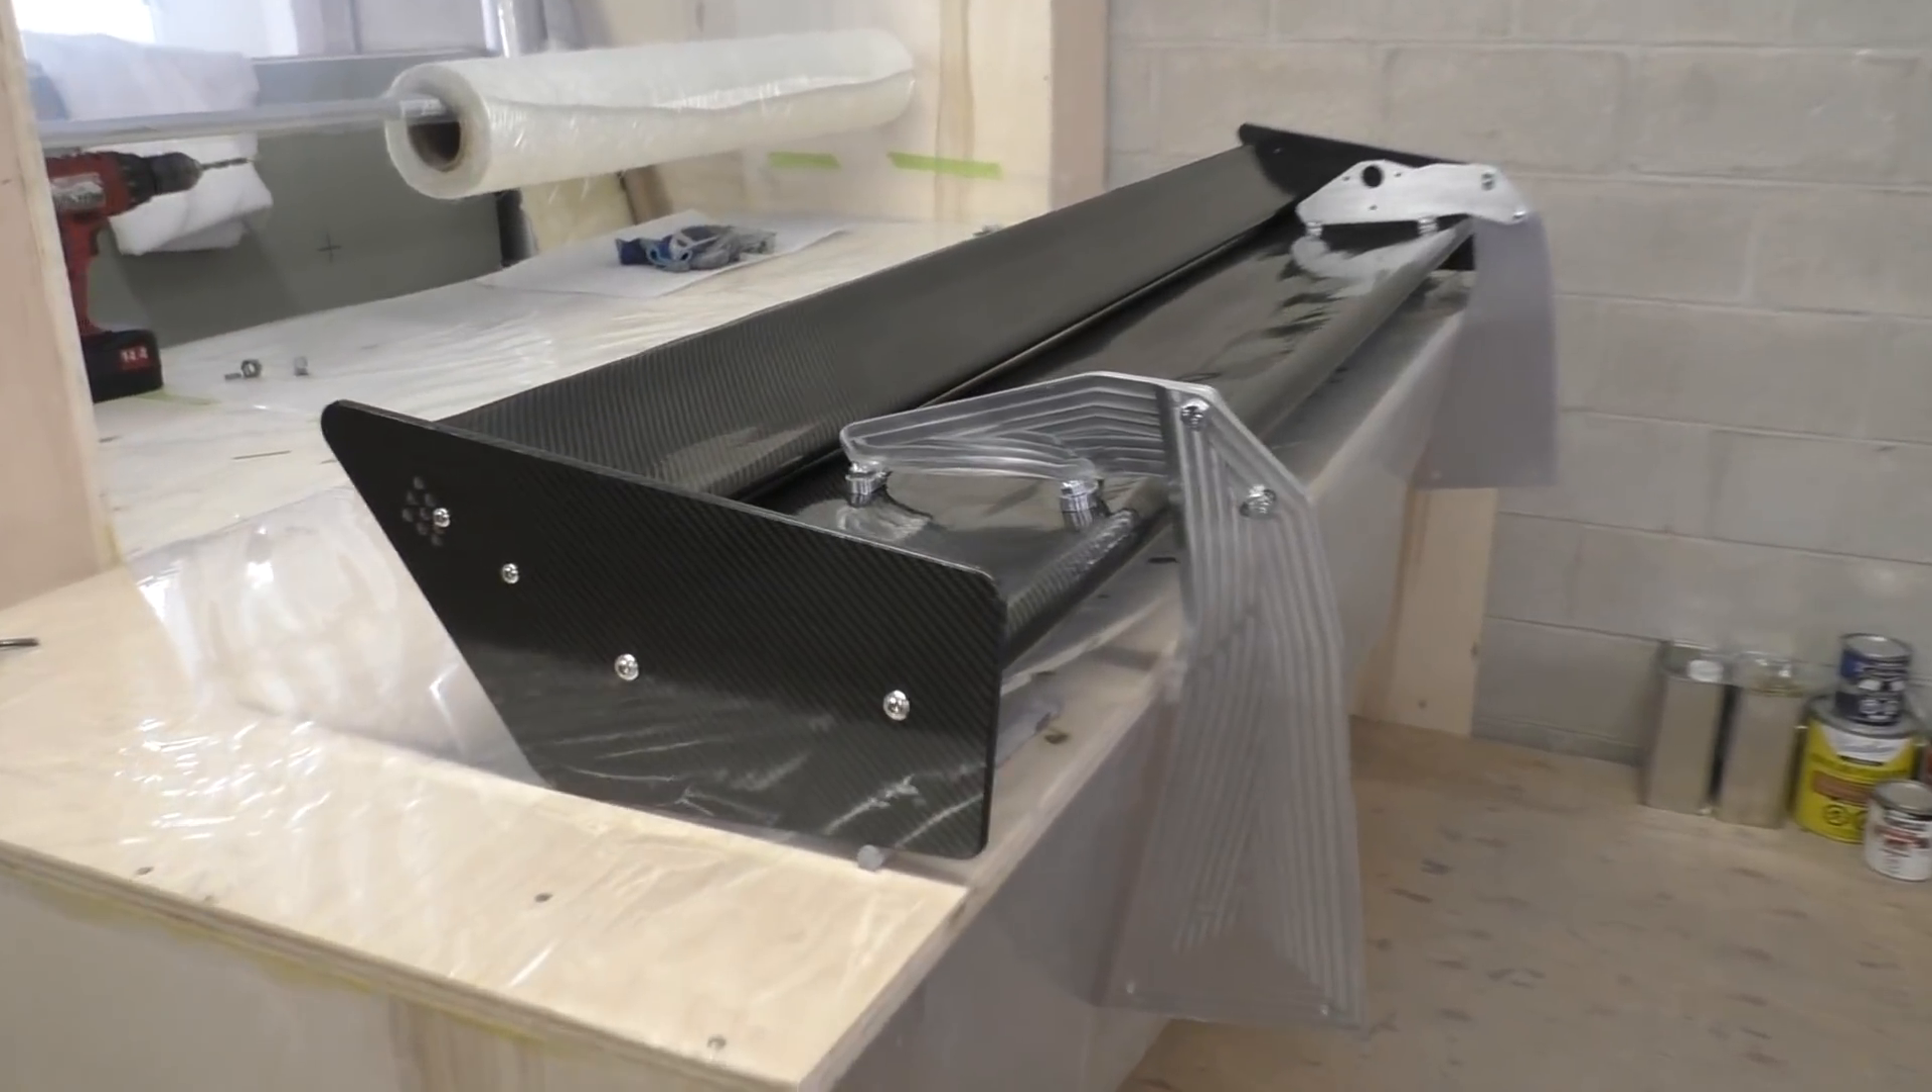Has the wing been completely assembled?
Yes.